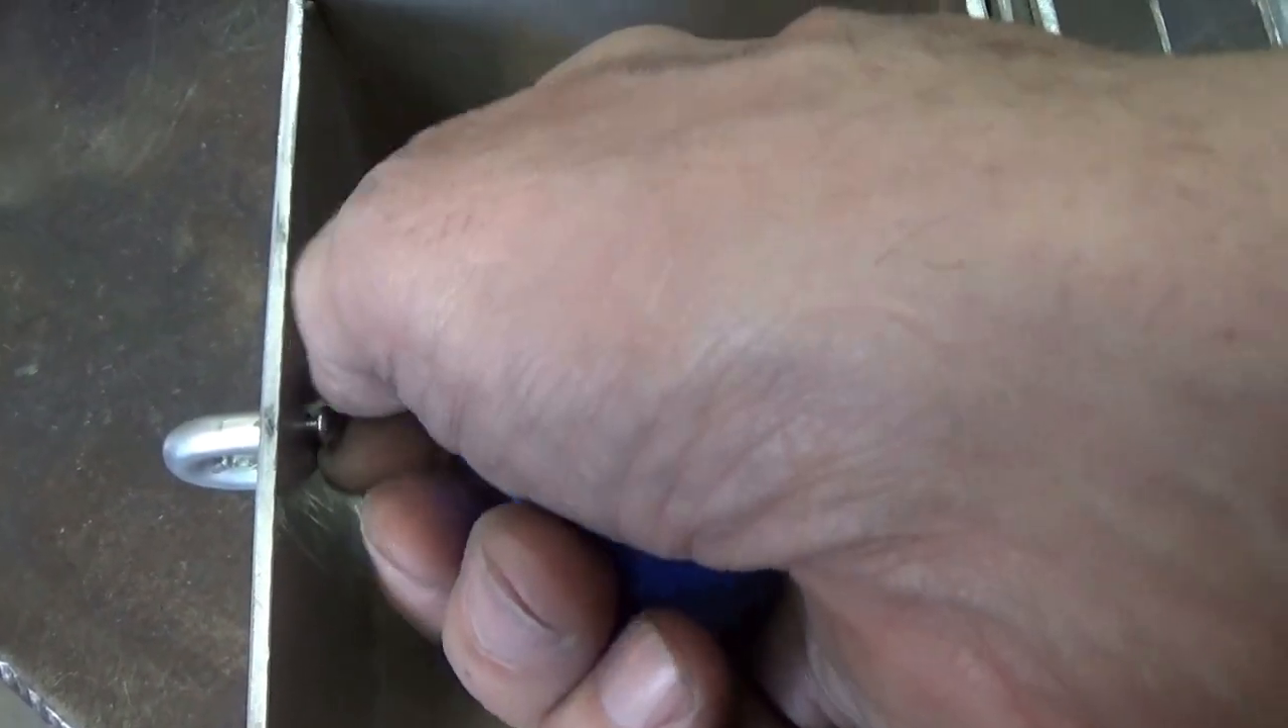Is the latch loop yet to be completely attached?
Yes.